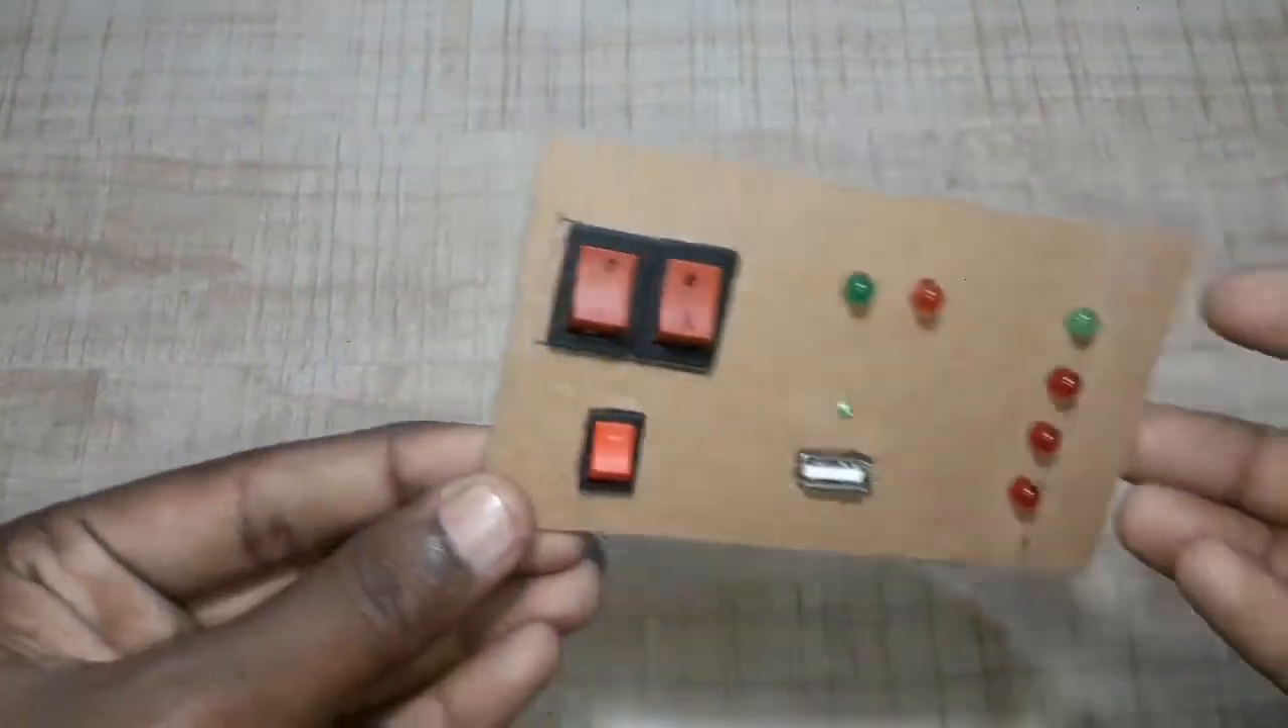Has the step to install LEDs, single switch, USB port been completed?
Yes.